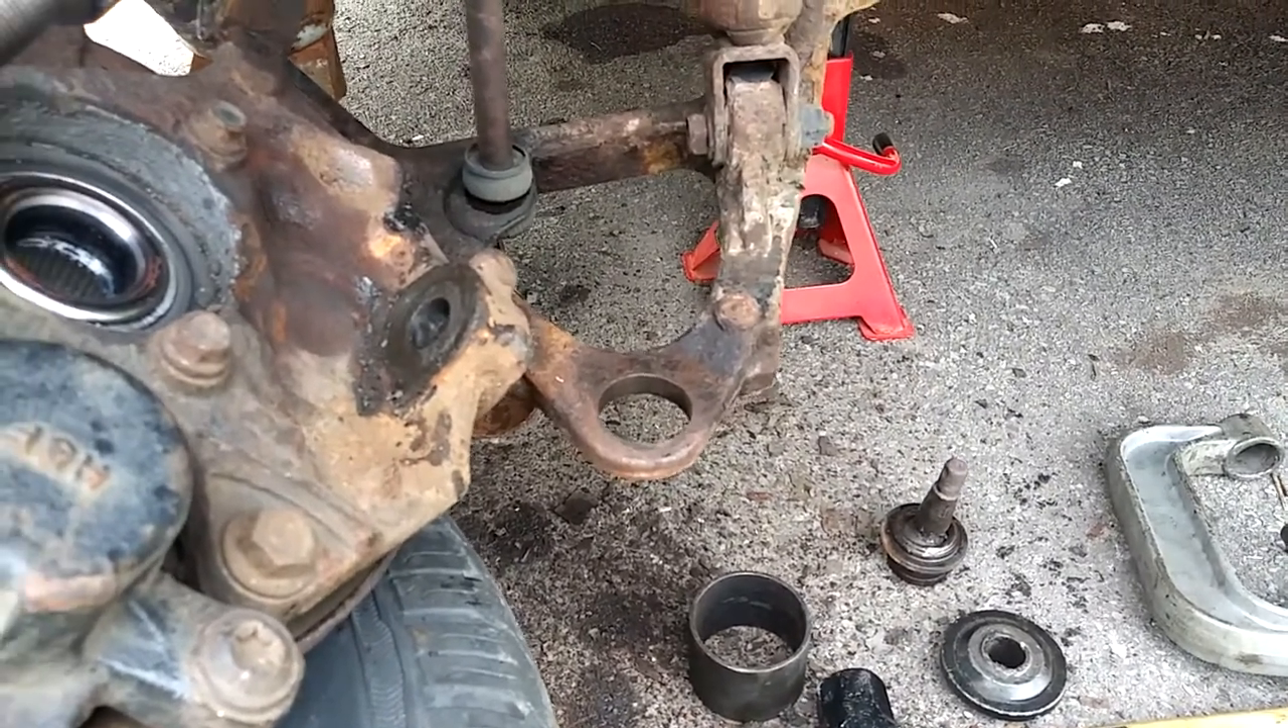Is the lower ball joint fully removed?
Yes.